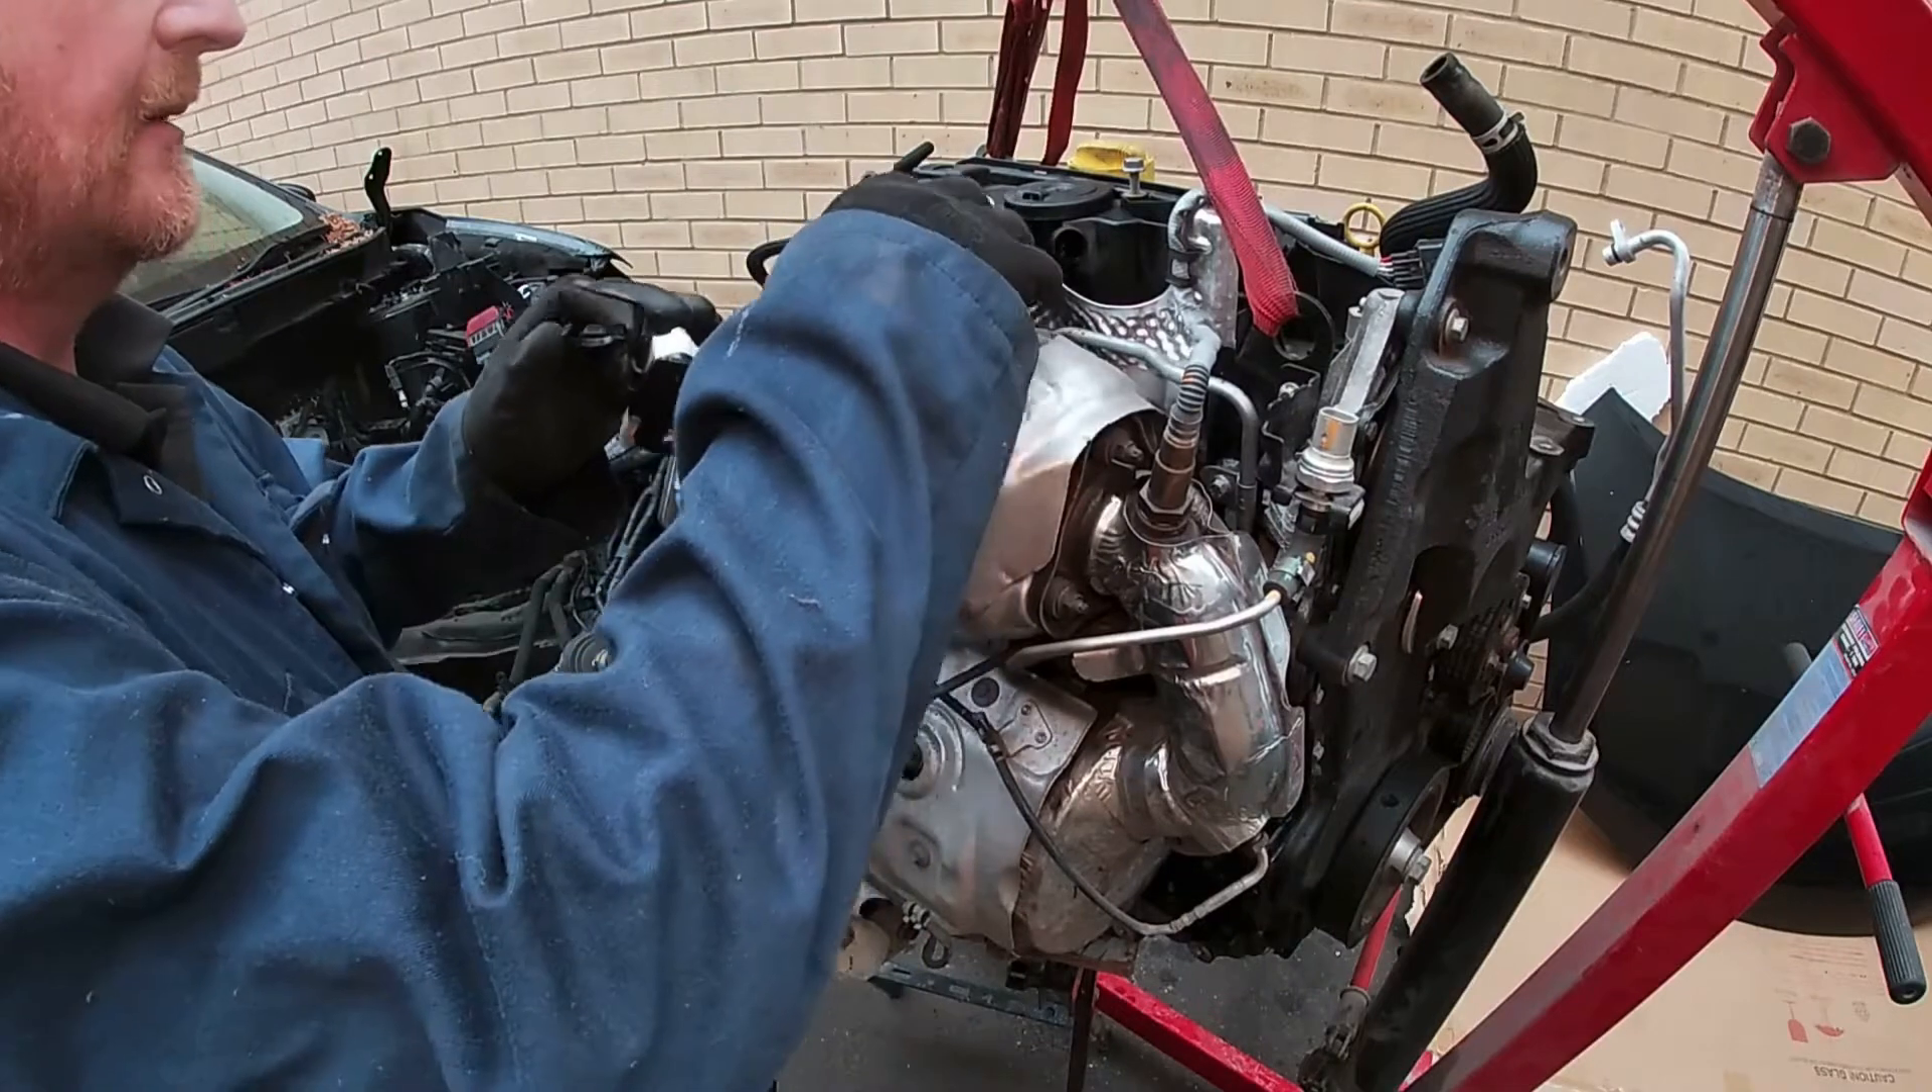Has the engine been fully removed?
Yes.